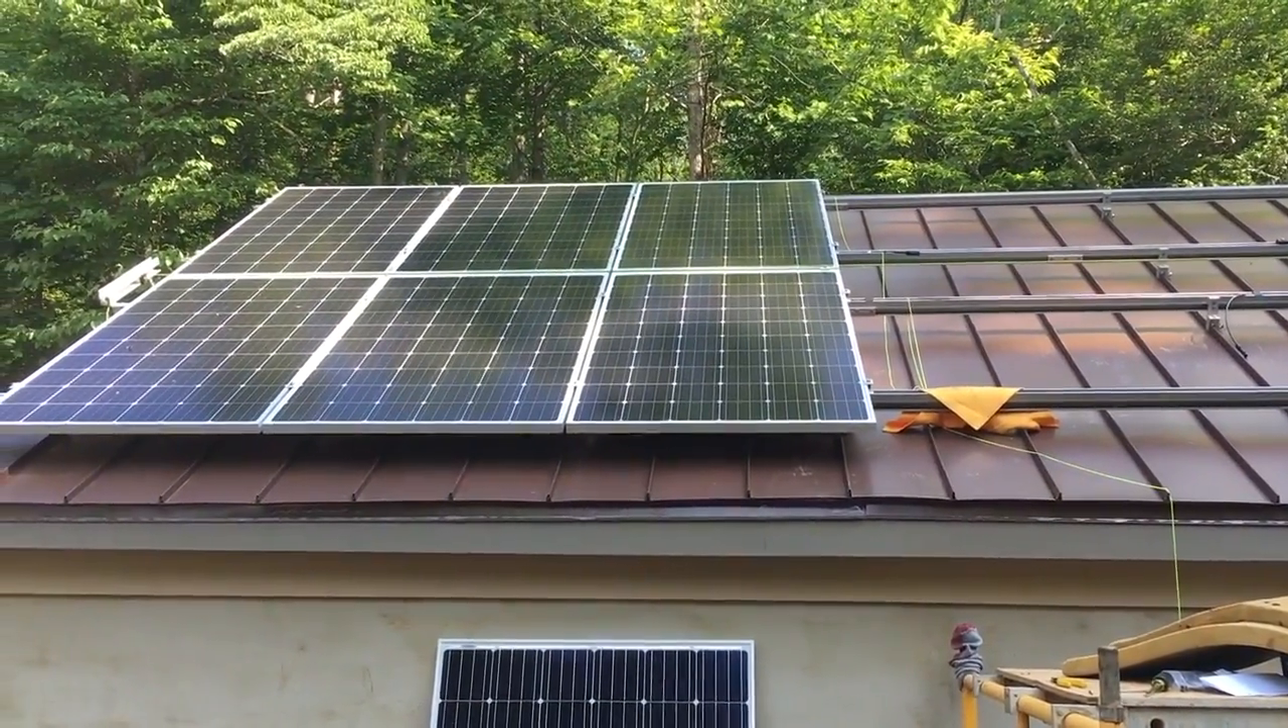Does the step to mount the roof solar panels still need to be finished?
Yes.